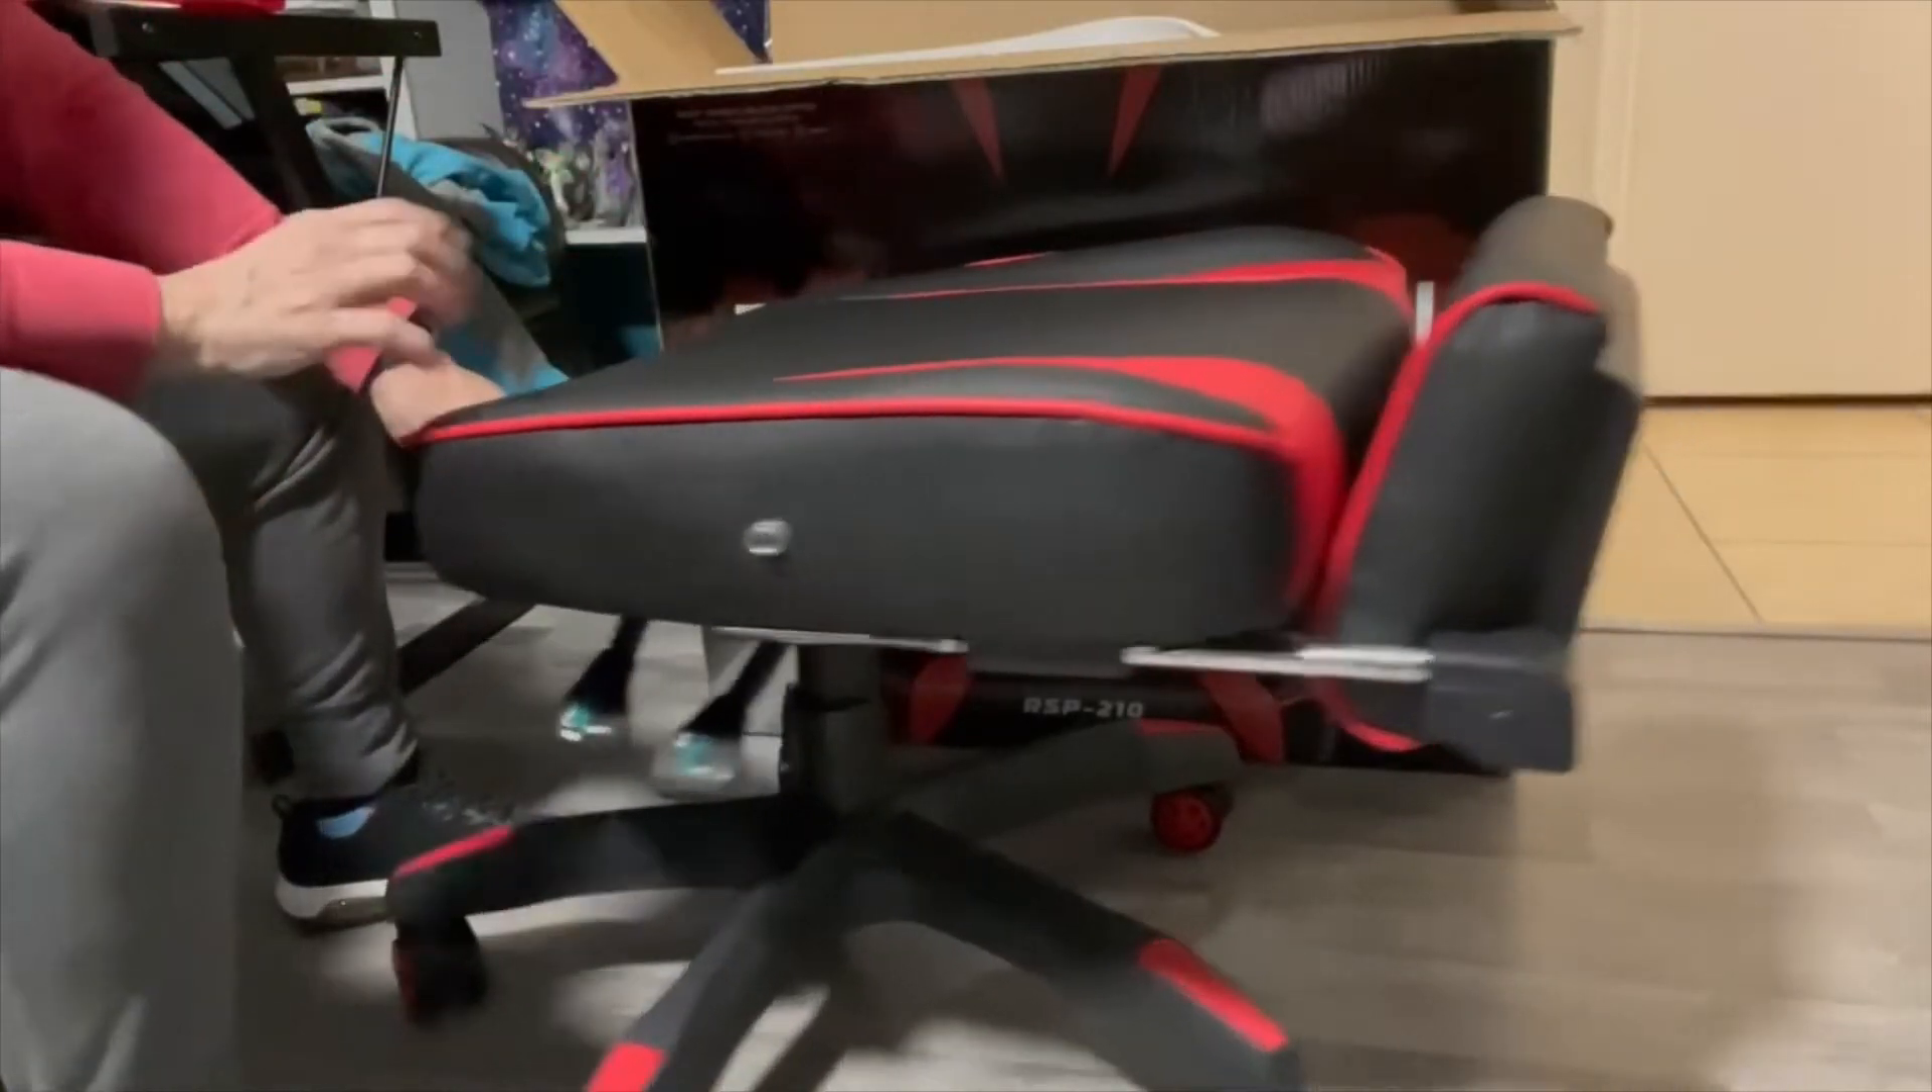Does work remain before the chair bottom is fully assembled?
No.